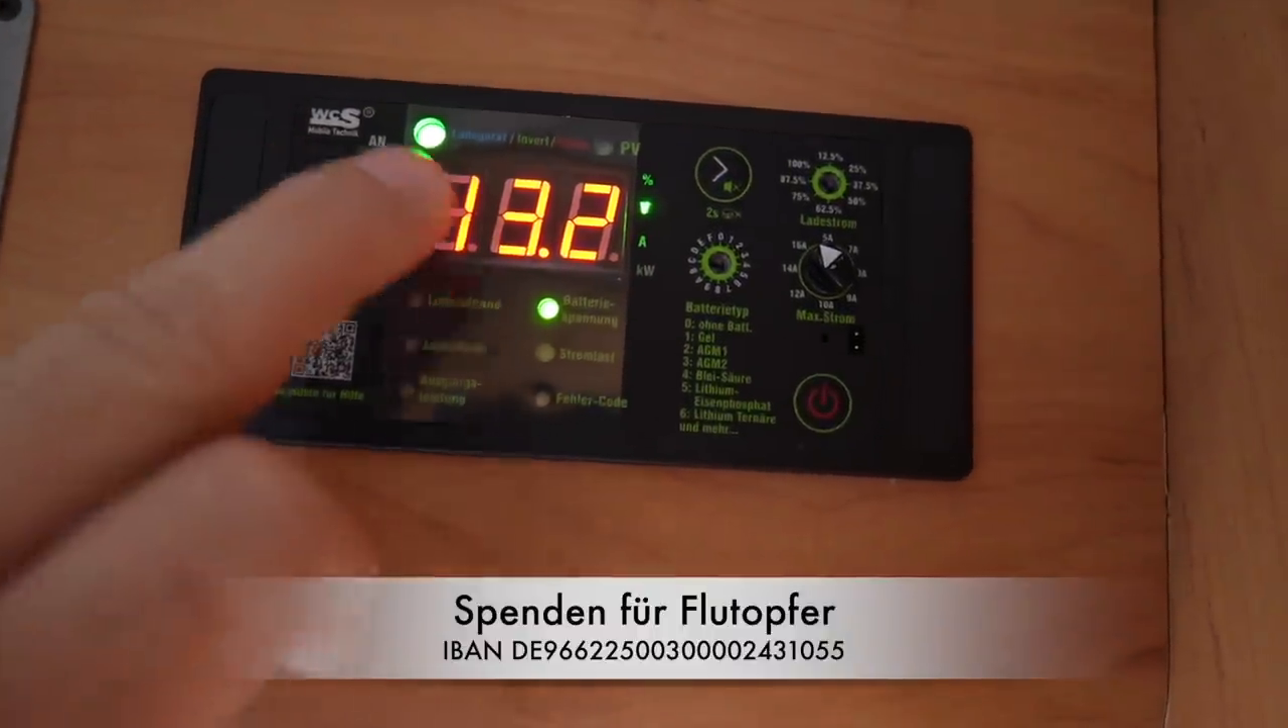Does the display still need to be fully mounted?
No.